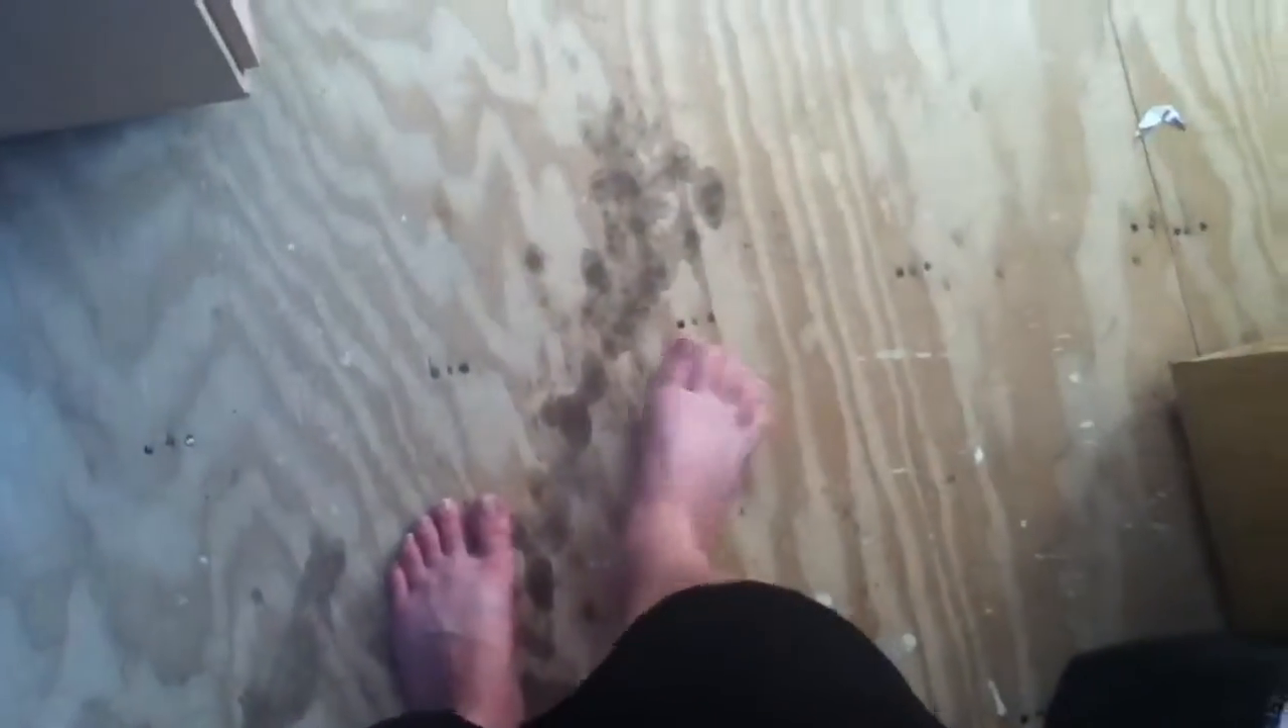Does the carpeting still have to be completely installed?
Yes.